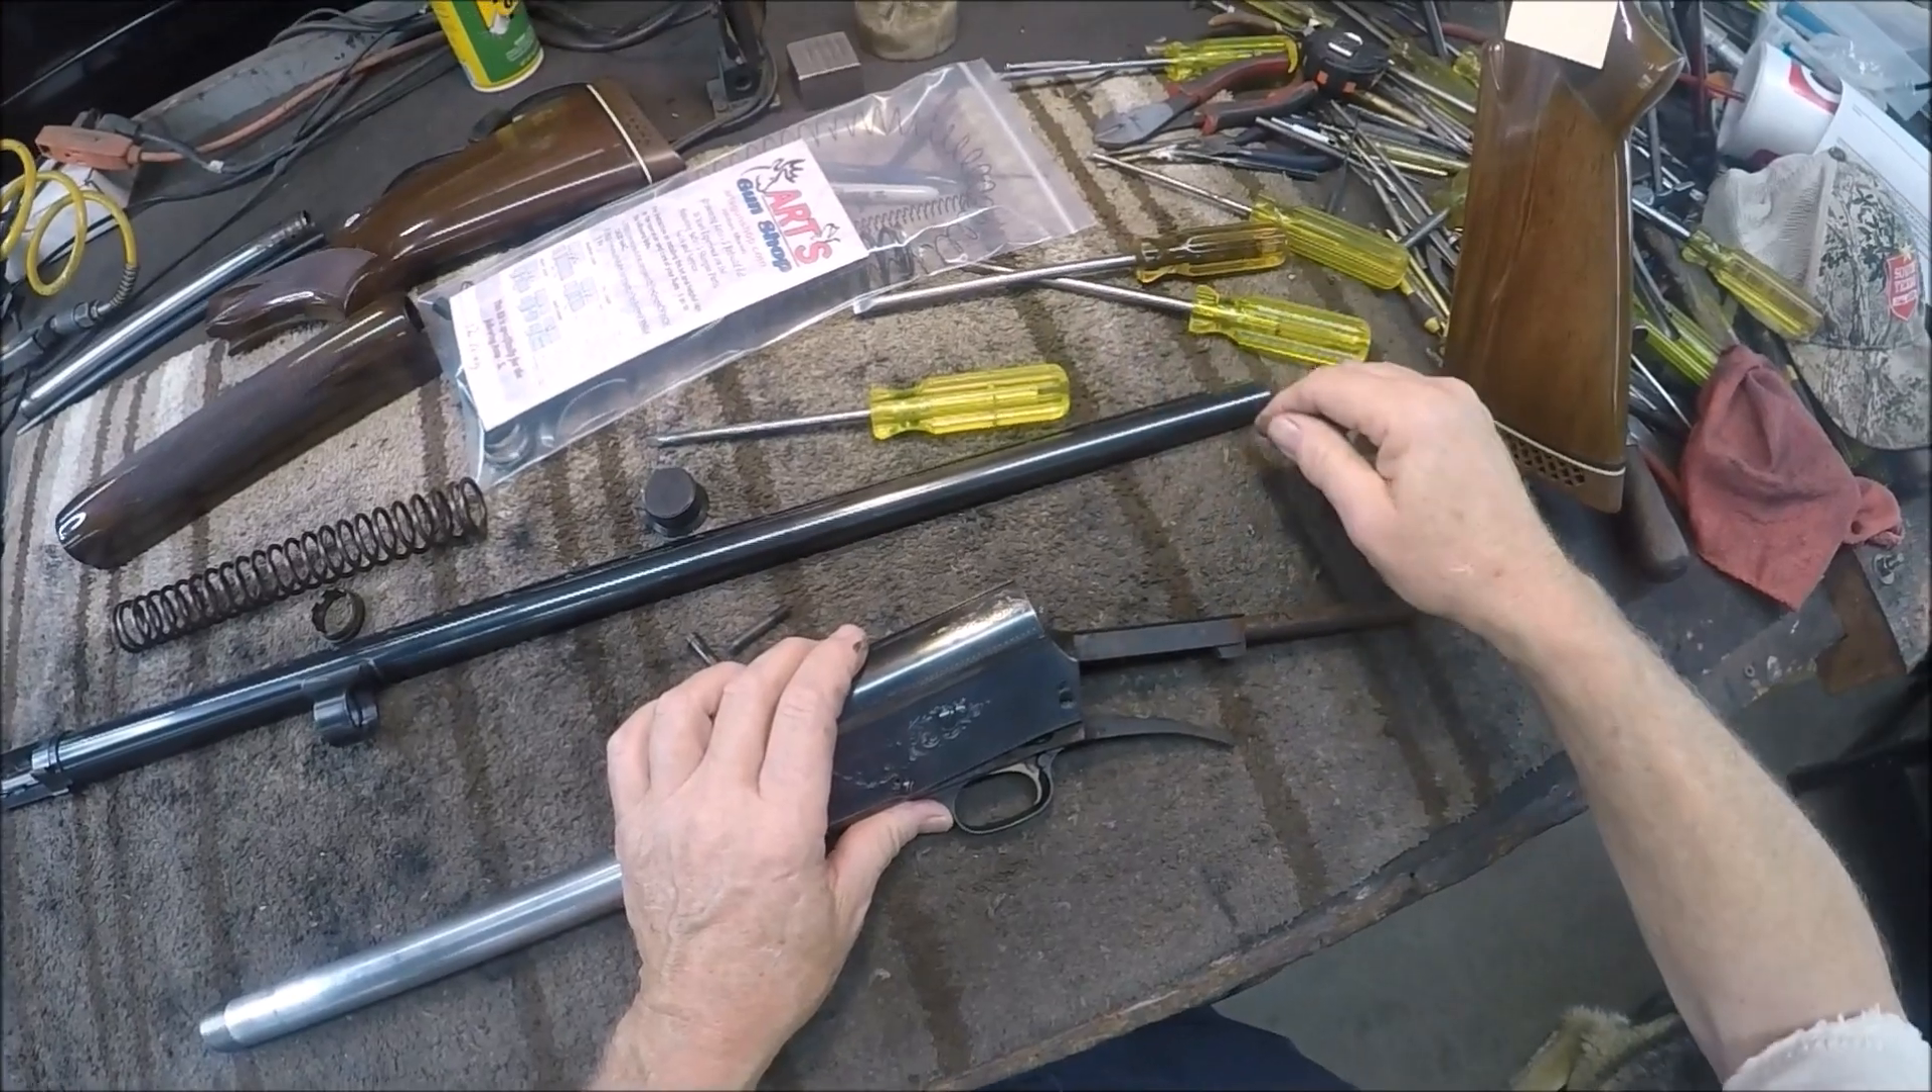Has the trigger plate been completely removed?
No.